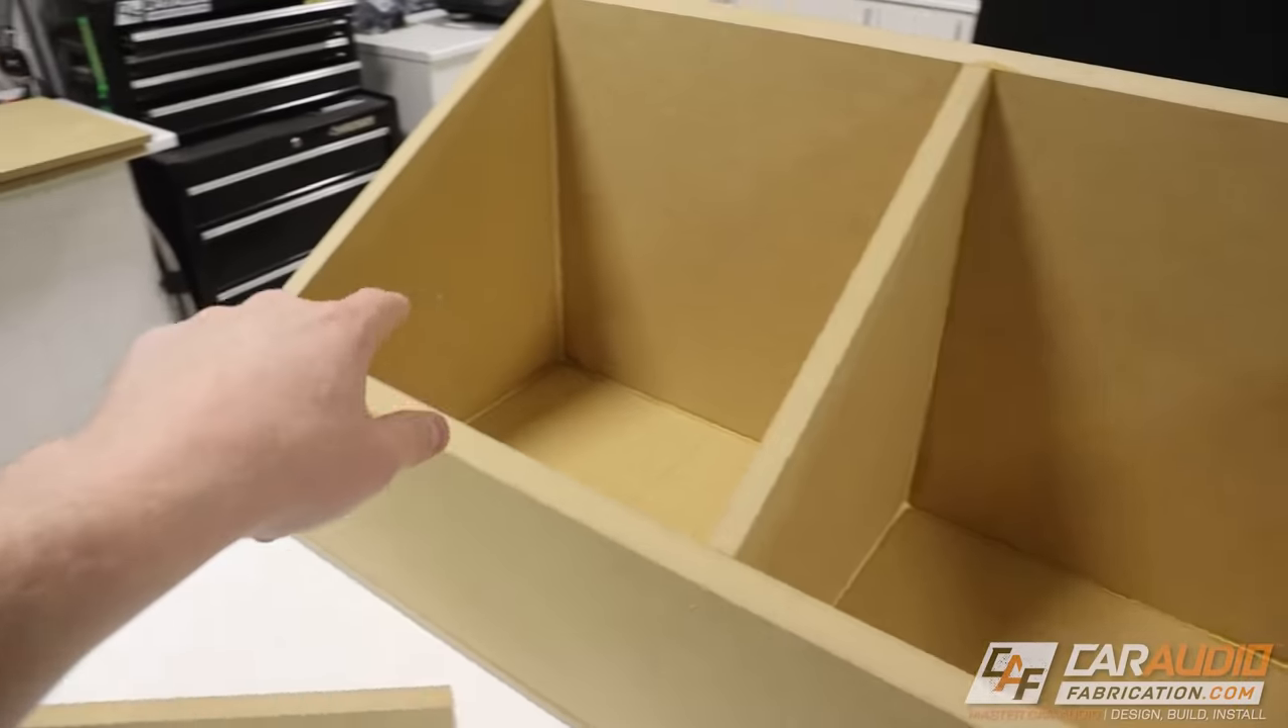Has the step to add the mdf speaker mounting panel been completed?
No.